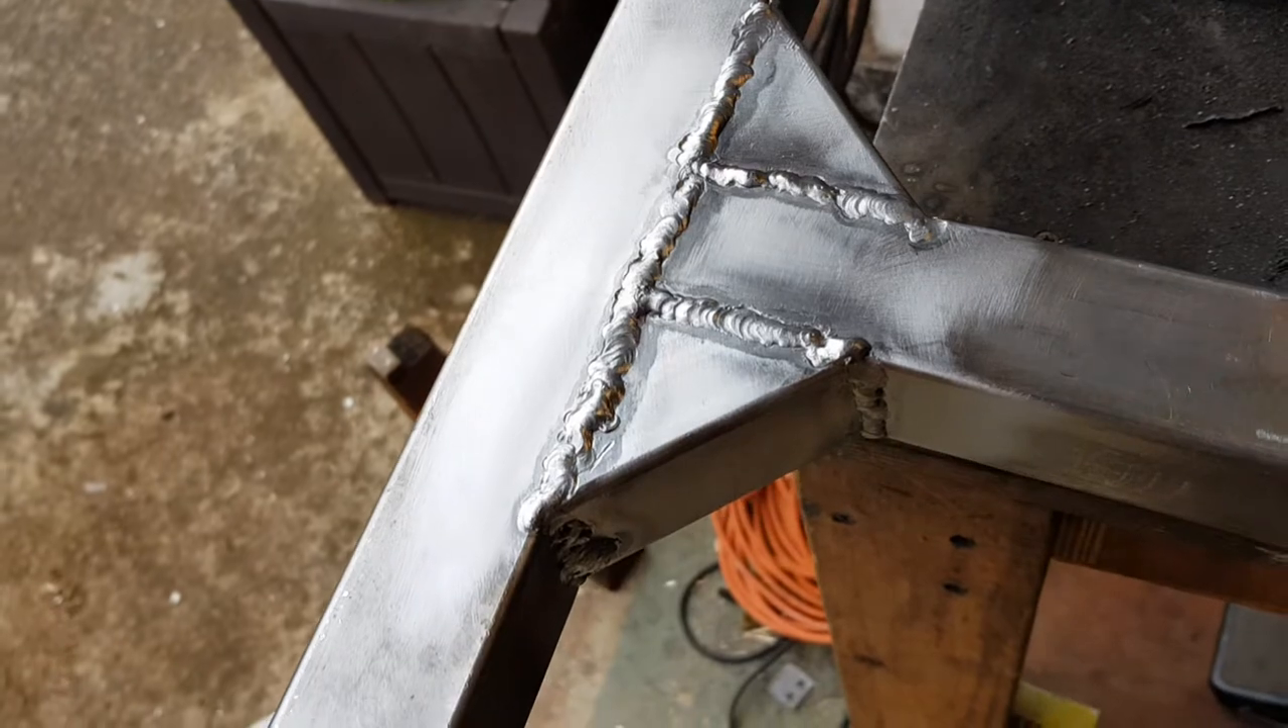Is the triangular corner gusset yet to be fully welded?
No.